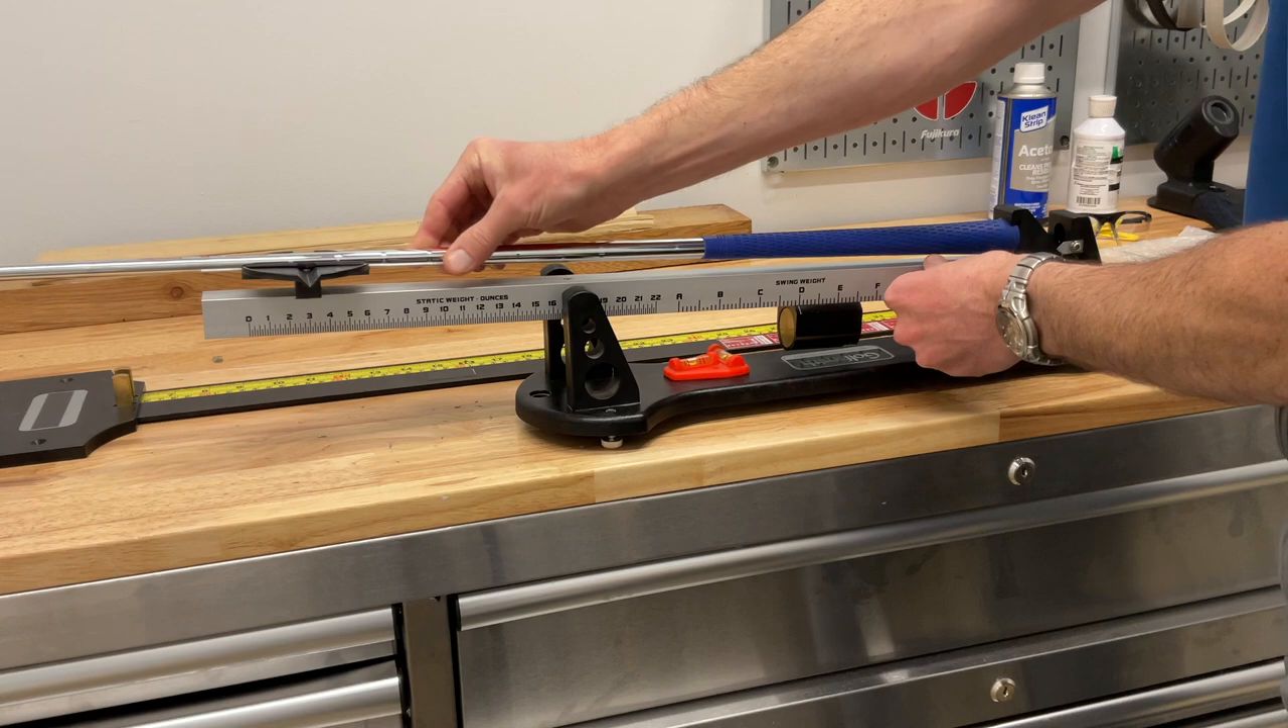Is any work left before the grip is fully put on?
No.